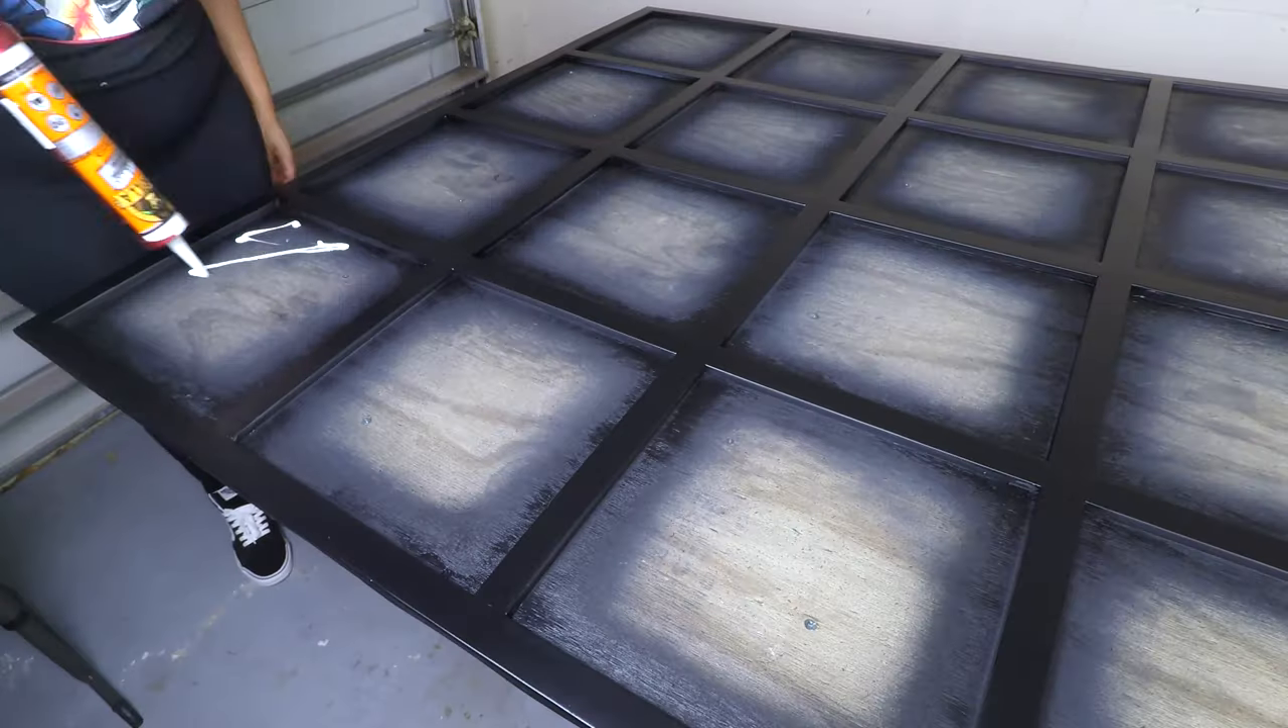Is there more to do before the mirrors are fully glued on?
Yes.